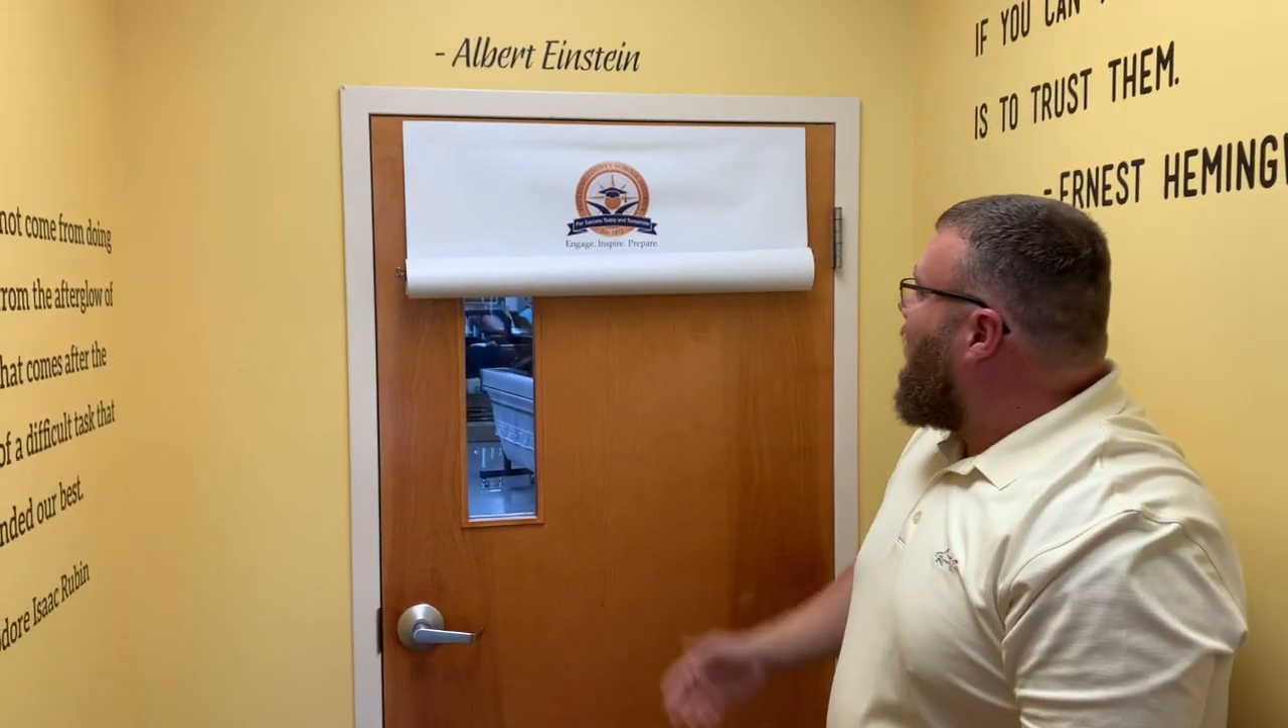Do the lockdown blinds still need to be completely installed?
No.